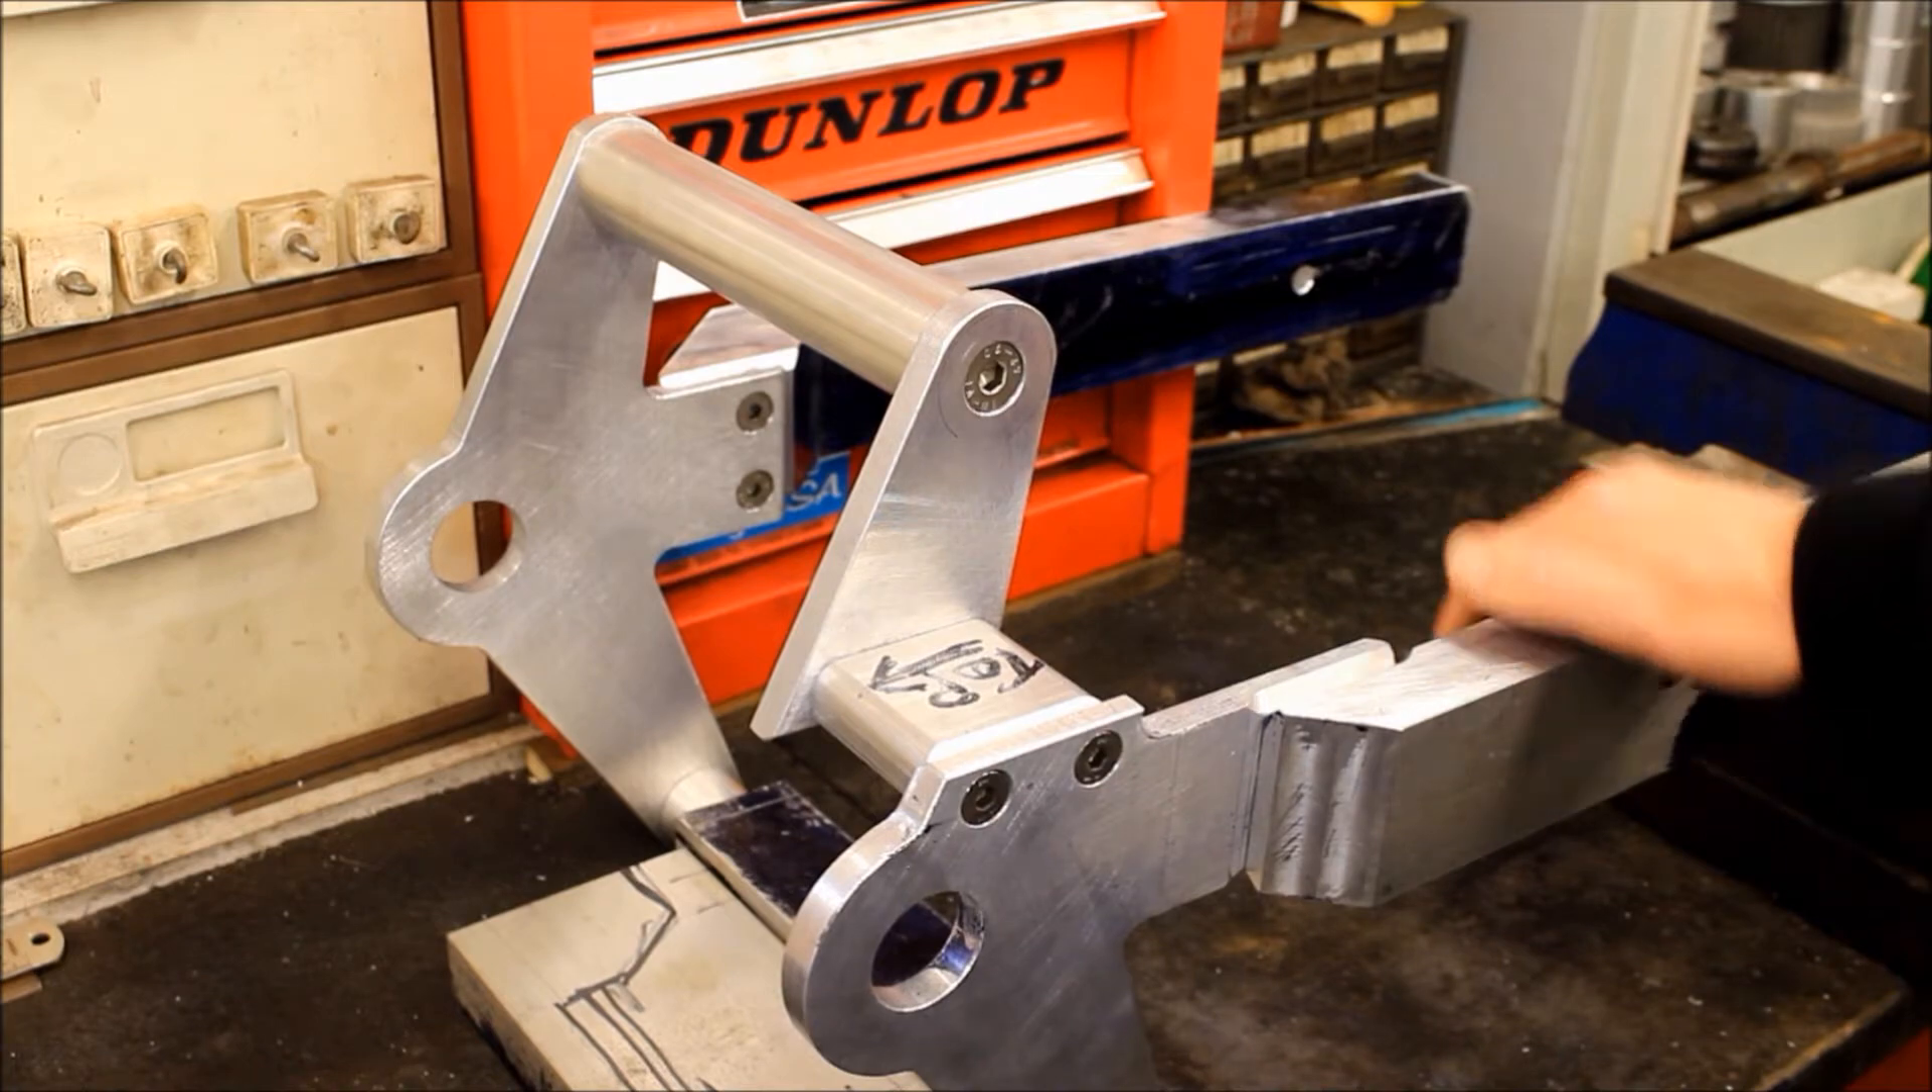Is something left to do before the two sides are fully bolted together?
No.